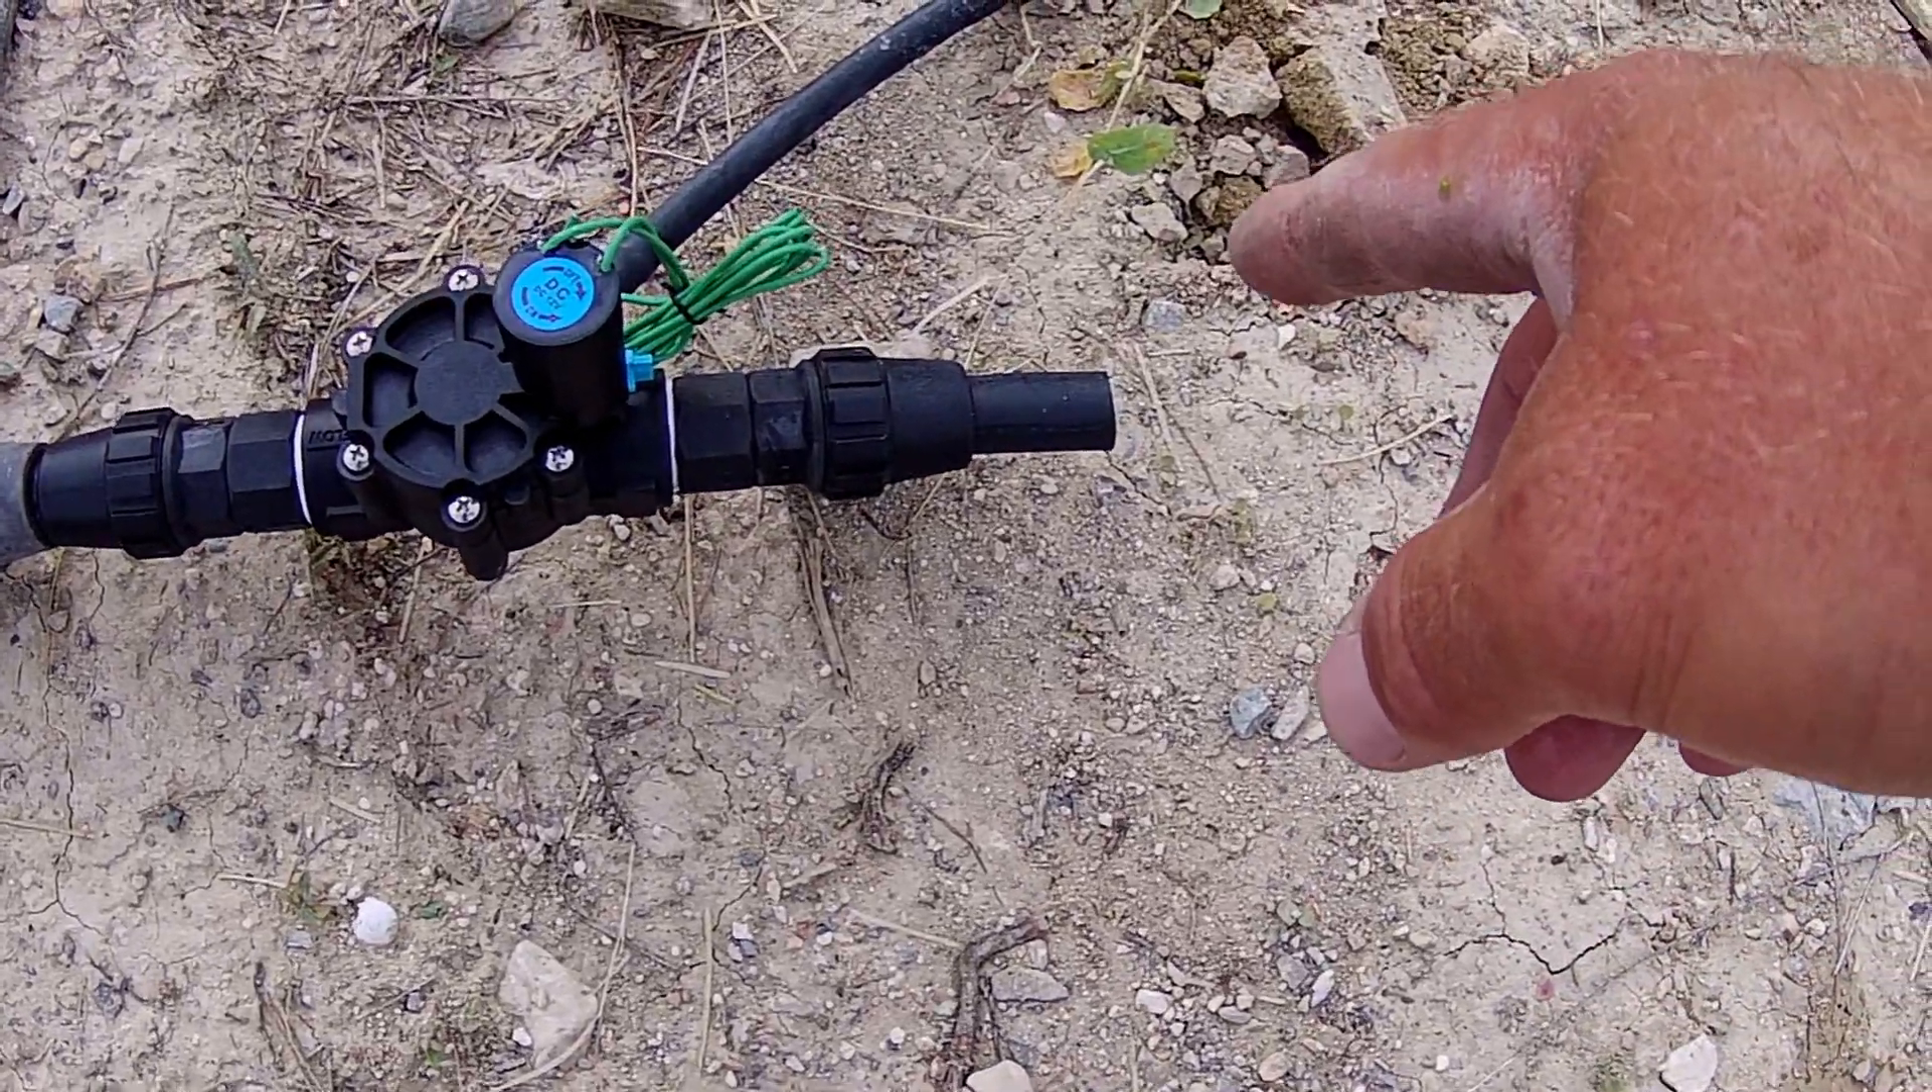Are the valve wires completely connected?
No.